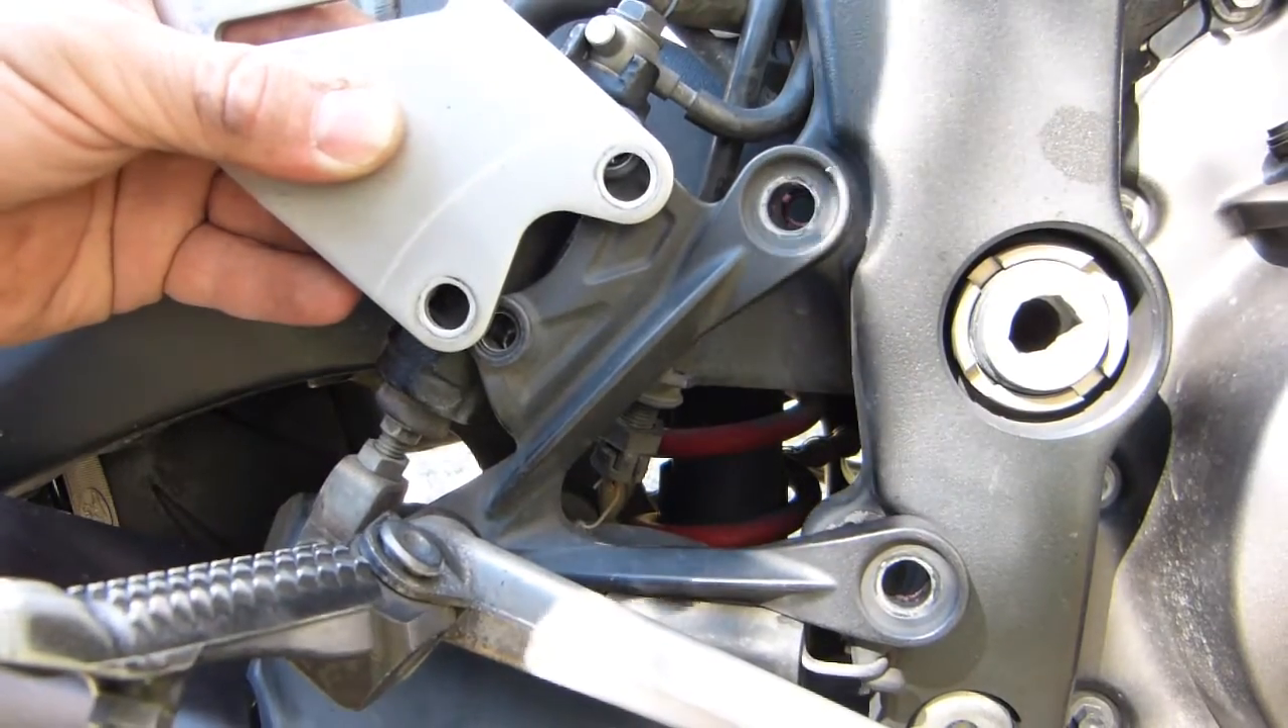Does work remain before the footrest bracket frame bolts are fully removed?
No.